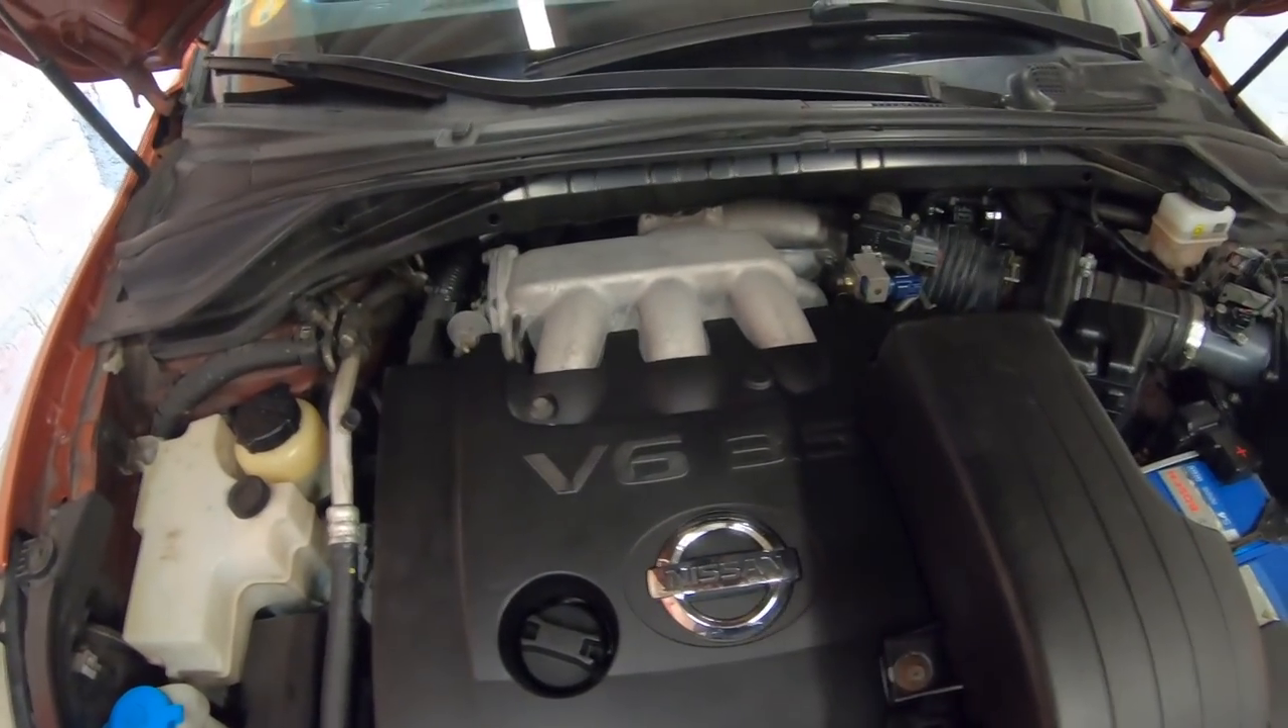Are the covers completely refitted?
Yes.